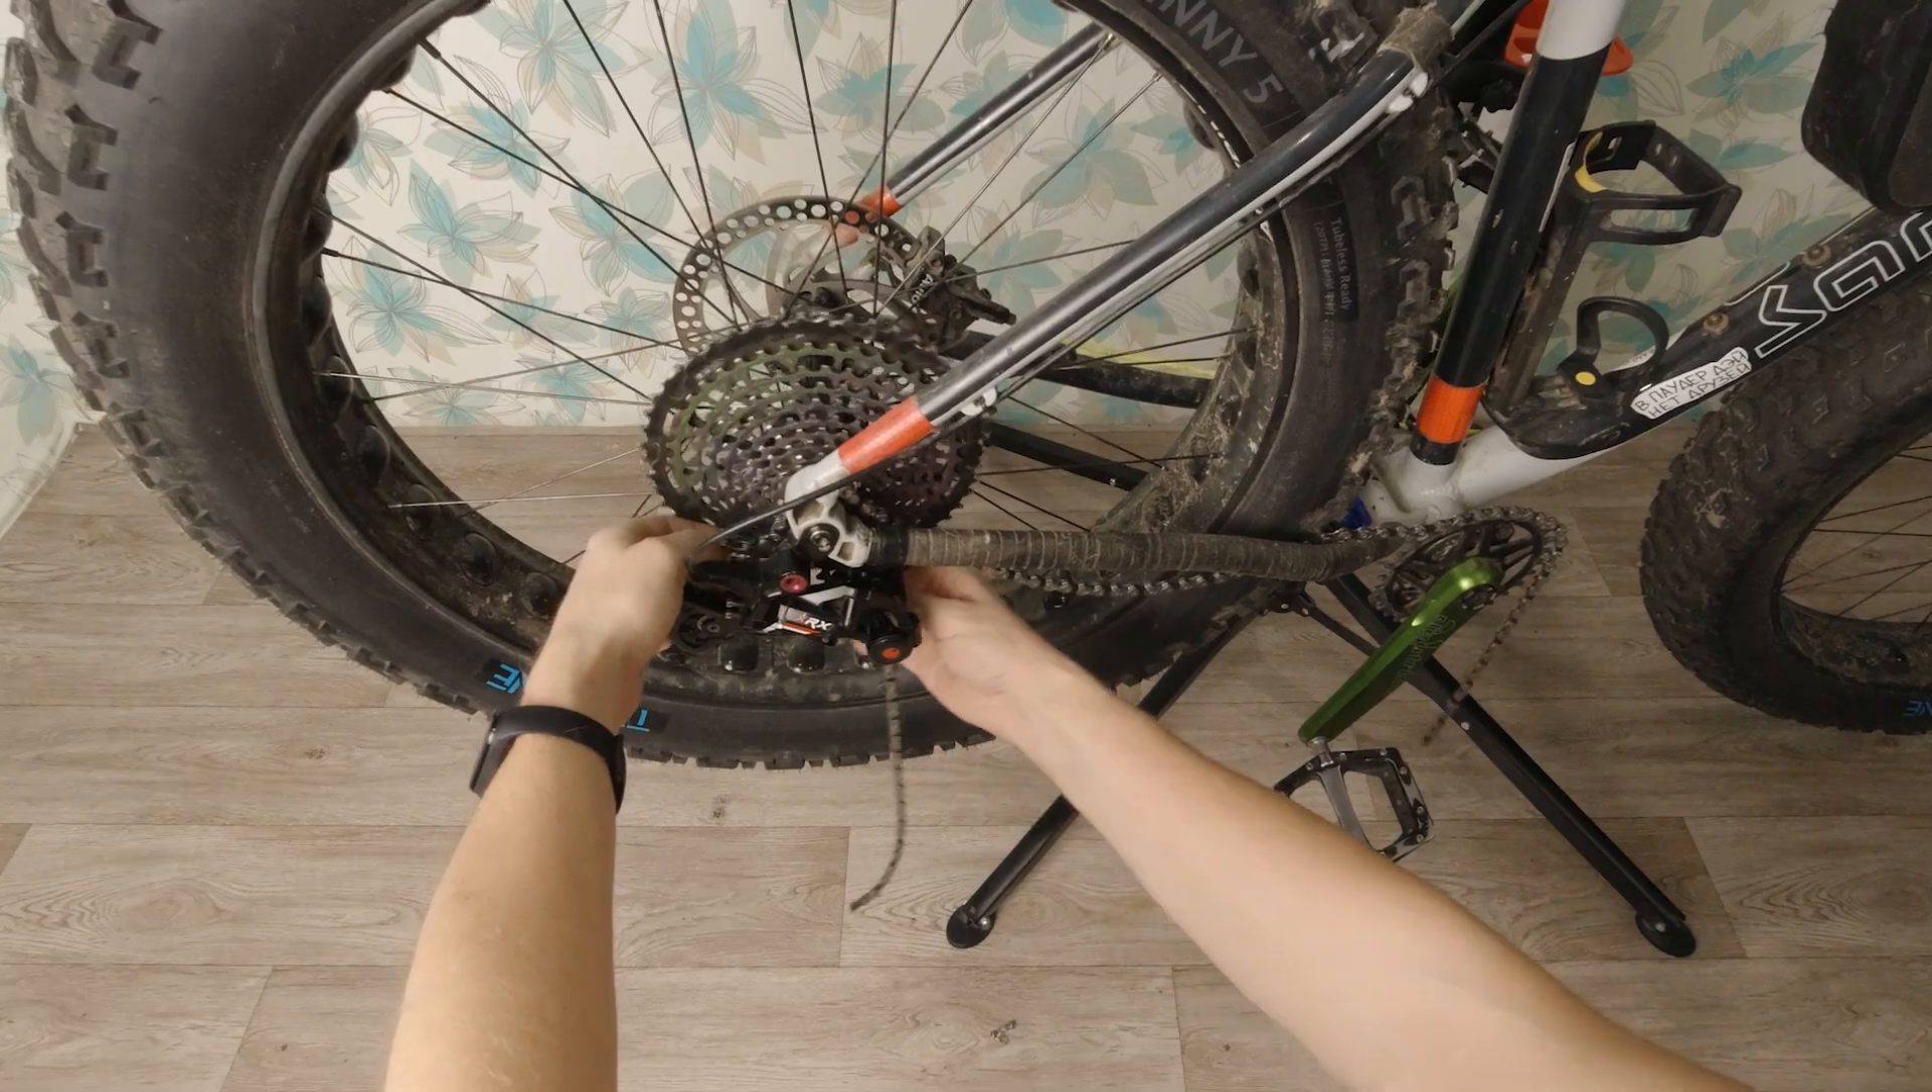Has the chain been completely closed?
No.